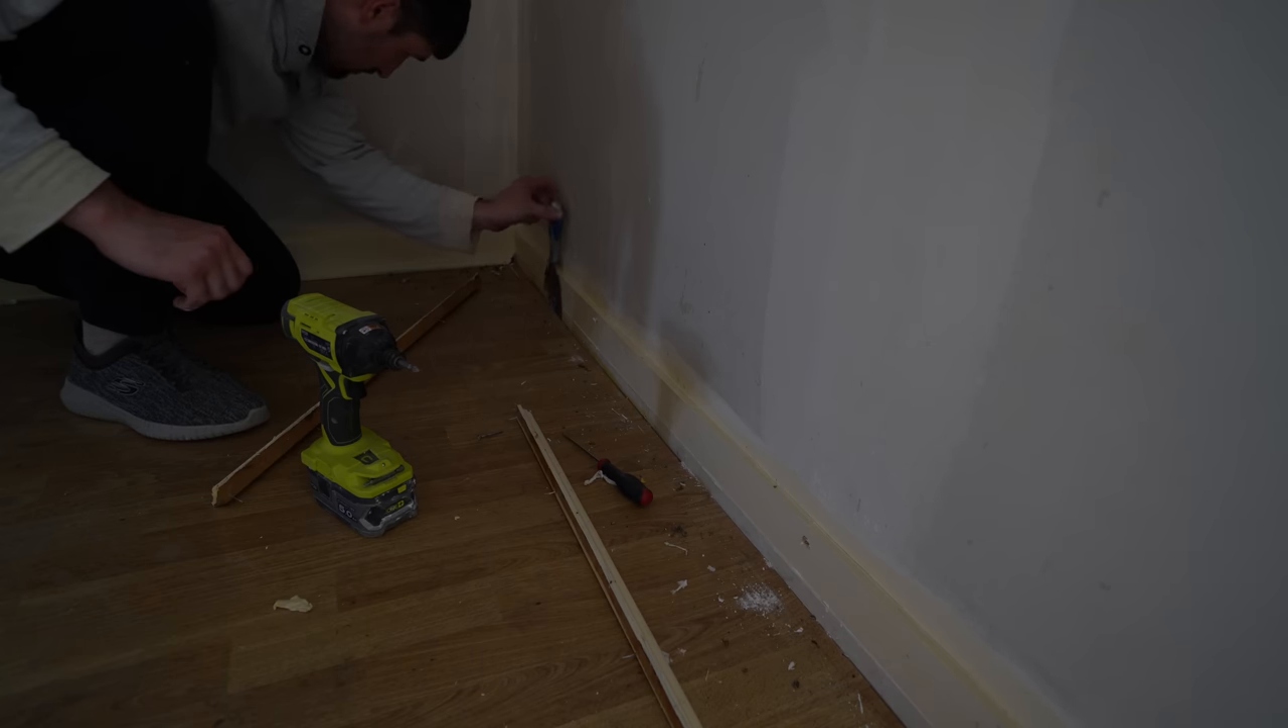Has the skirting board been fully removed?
No.